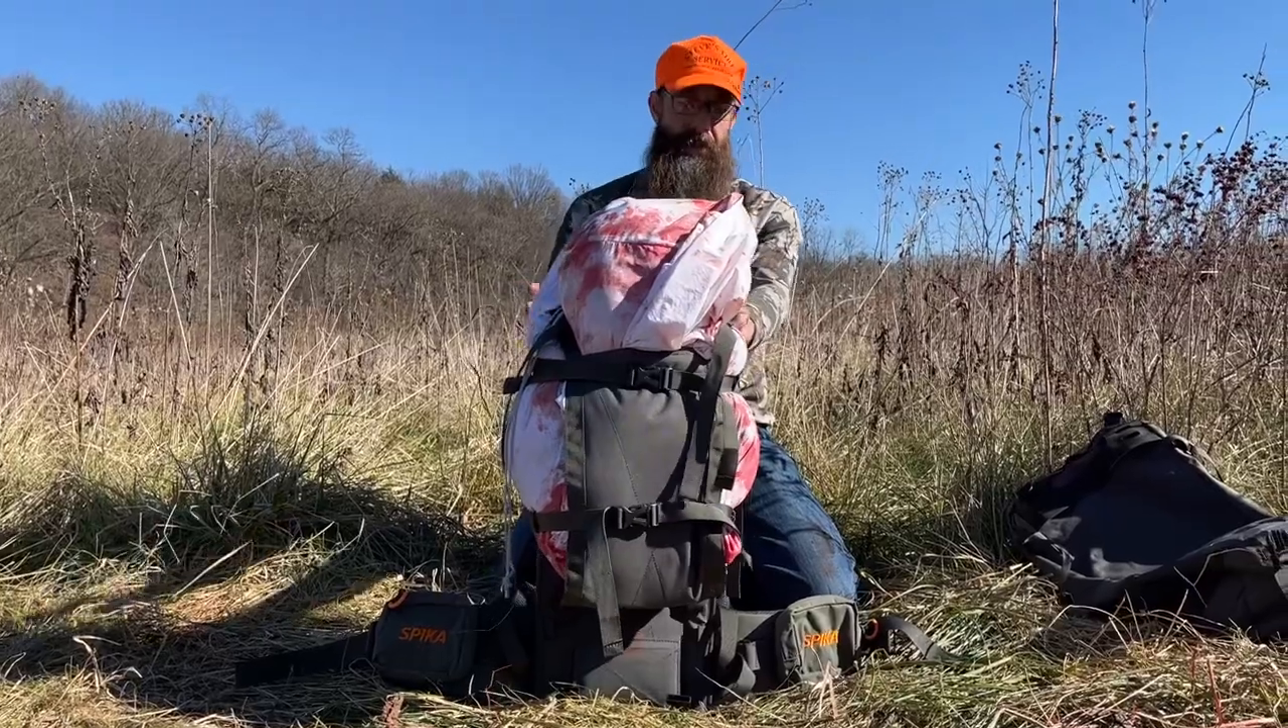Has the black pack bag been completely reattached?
No.